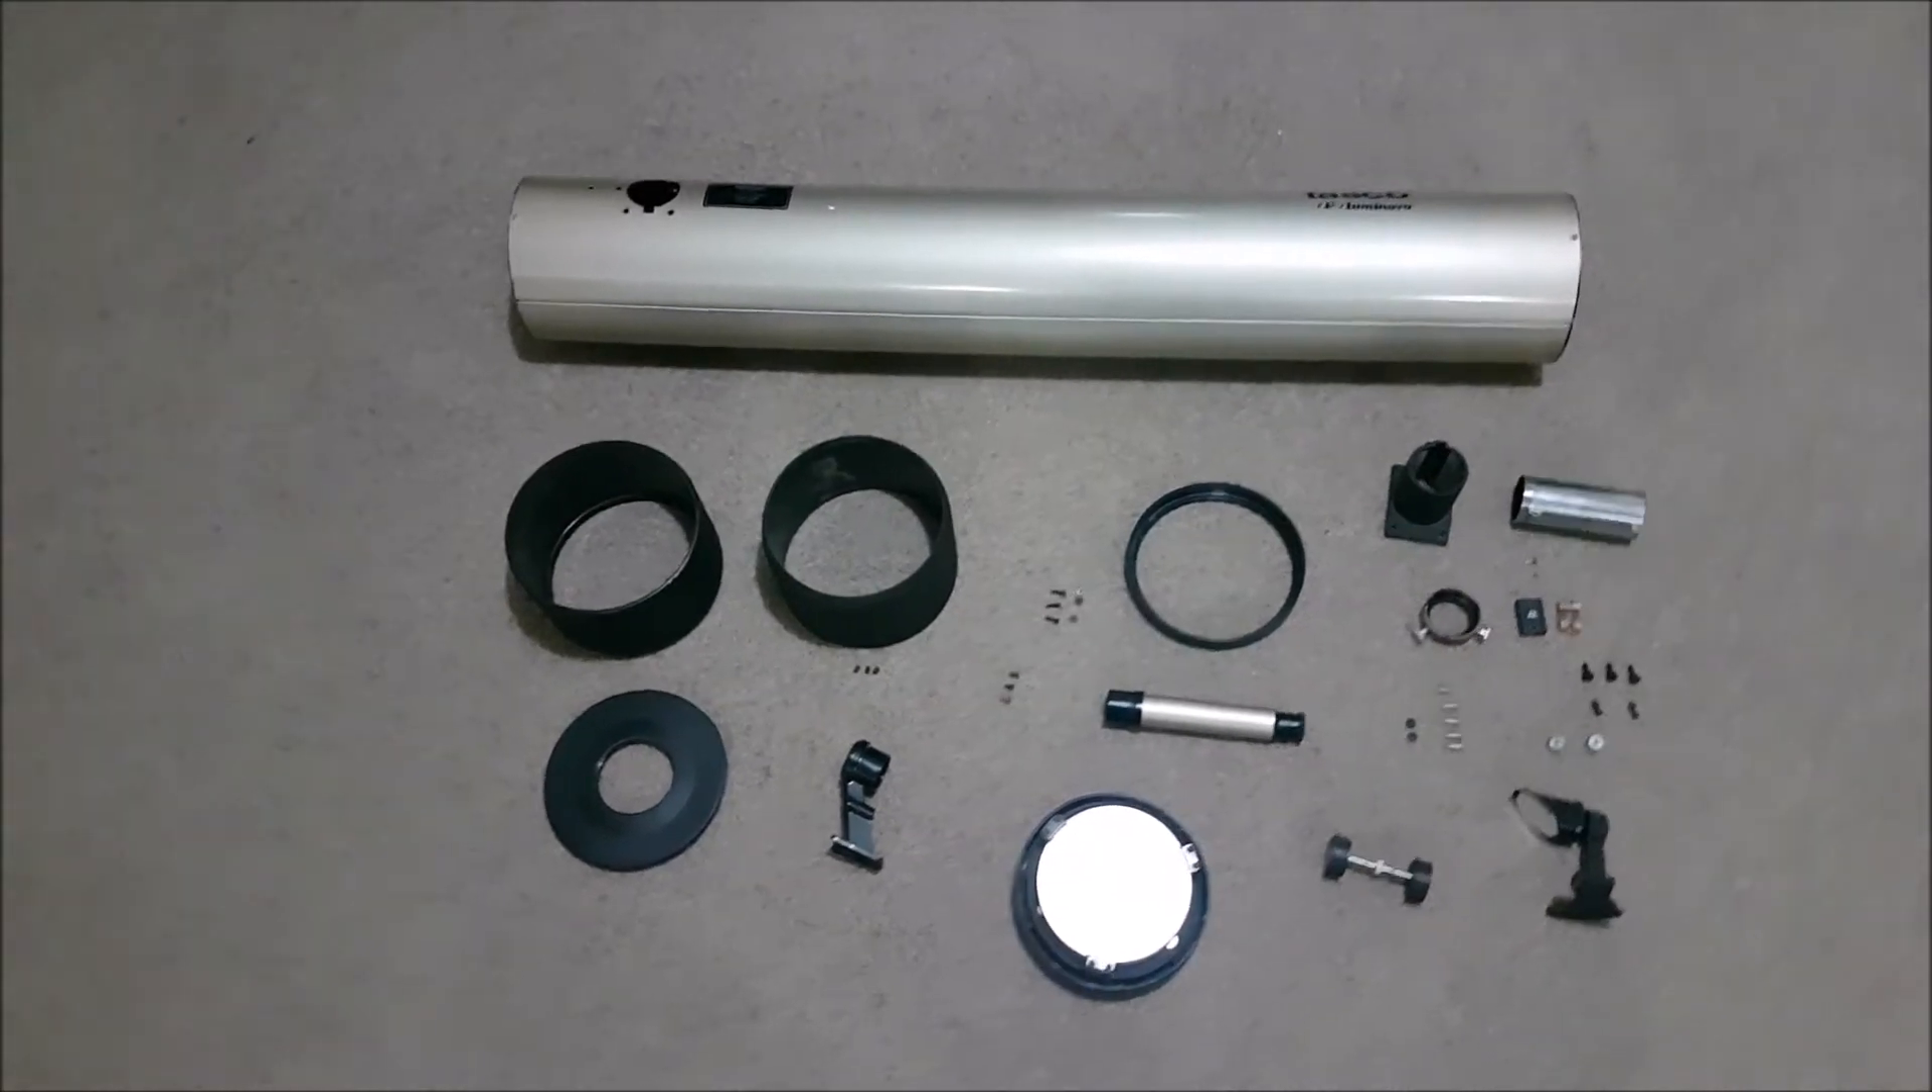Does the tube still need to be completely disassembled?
No.